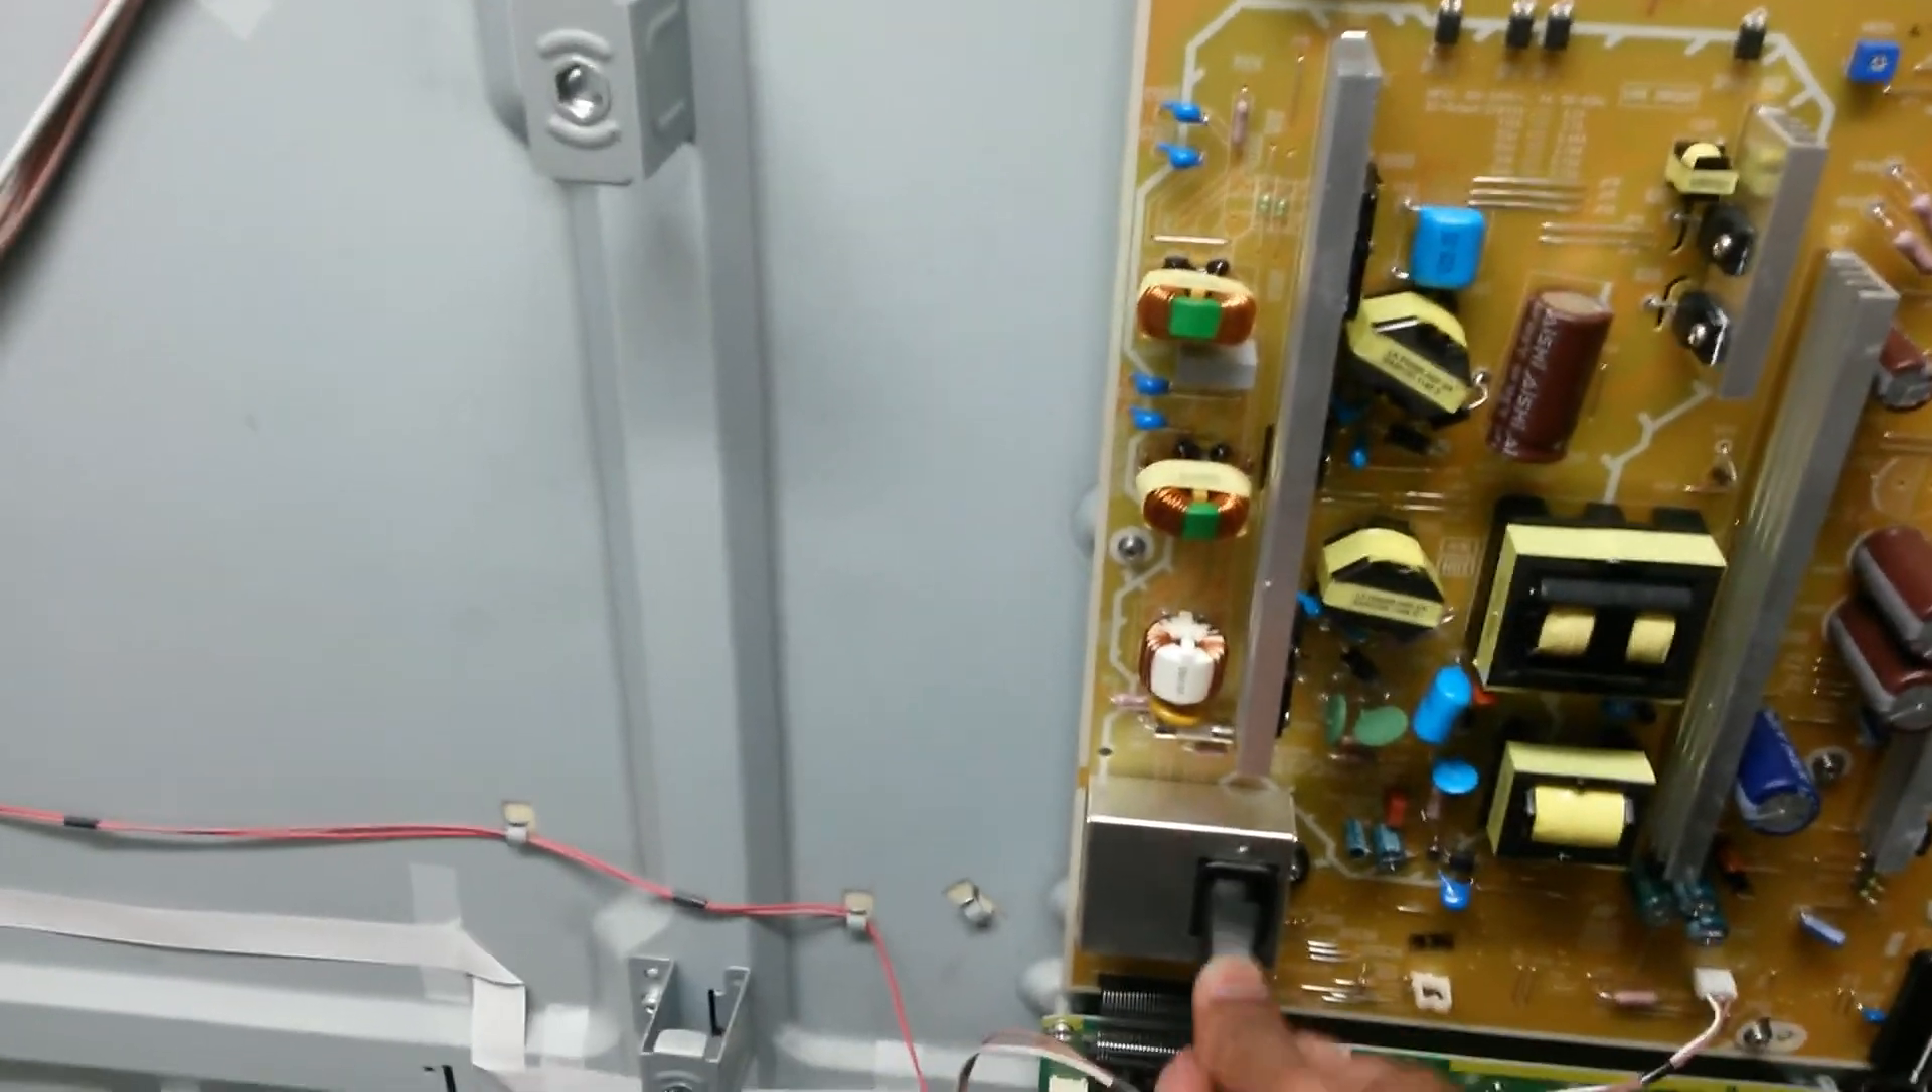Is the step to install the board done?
Yes.